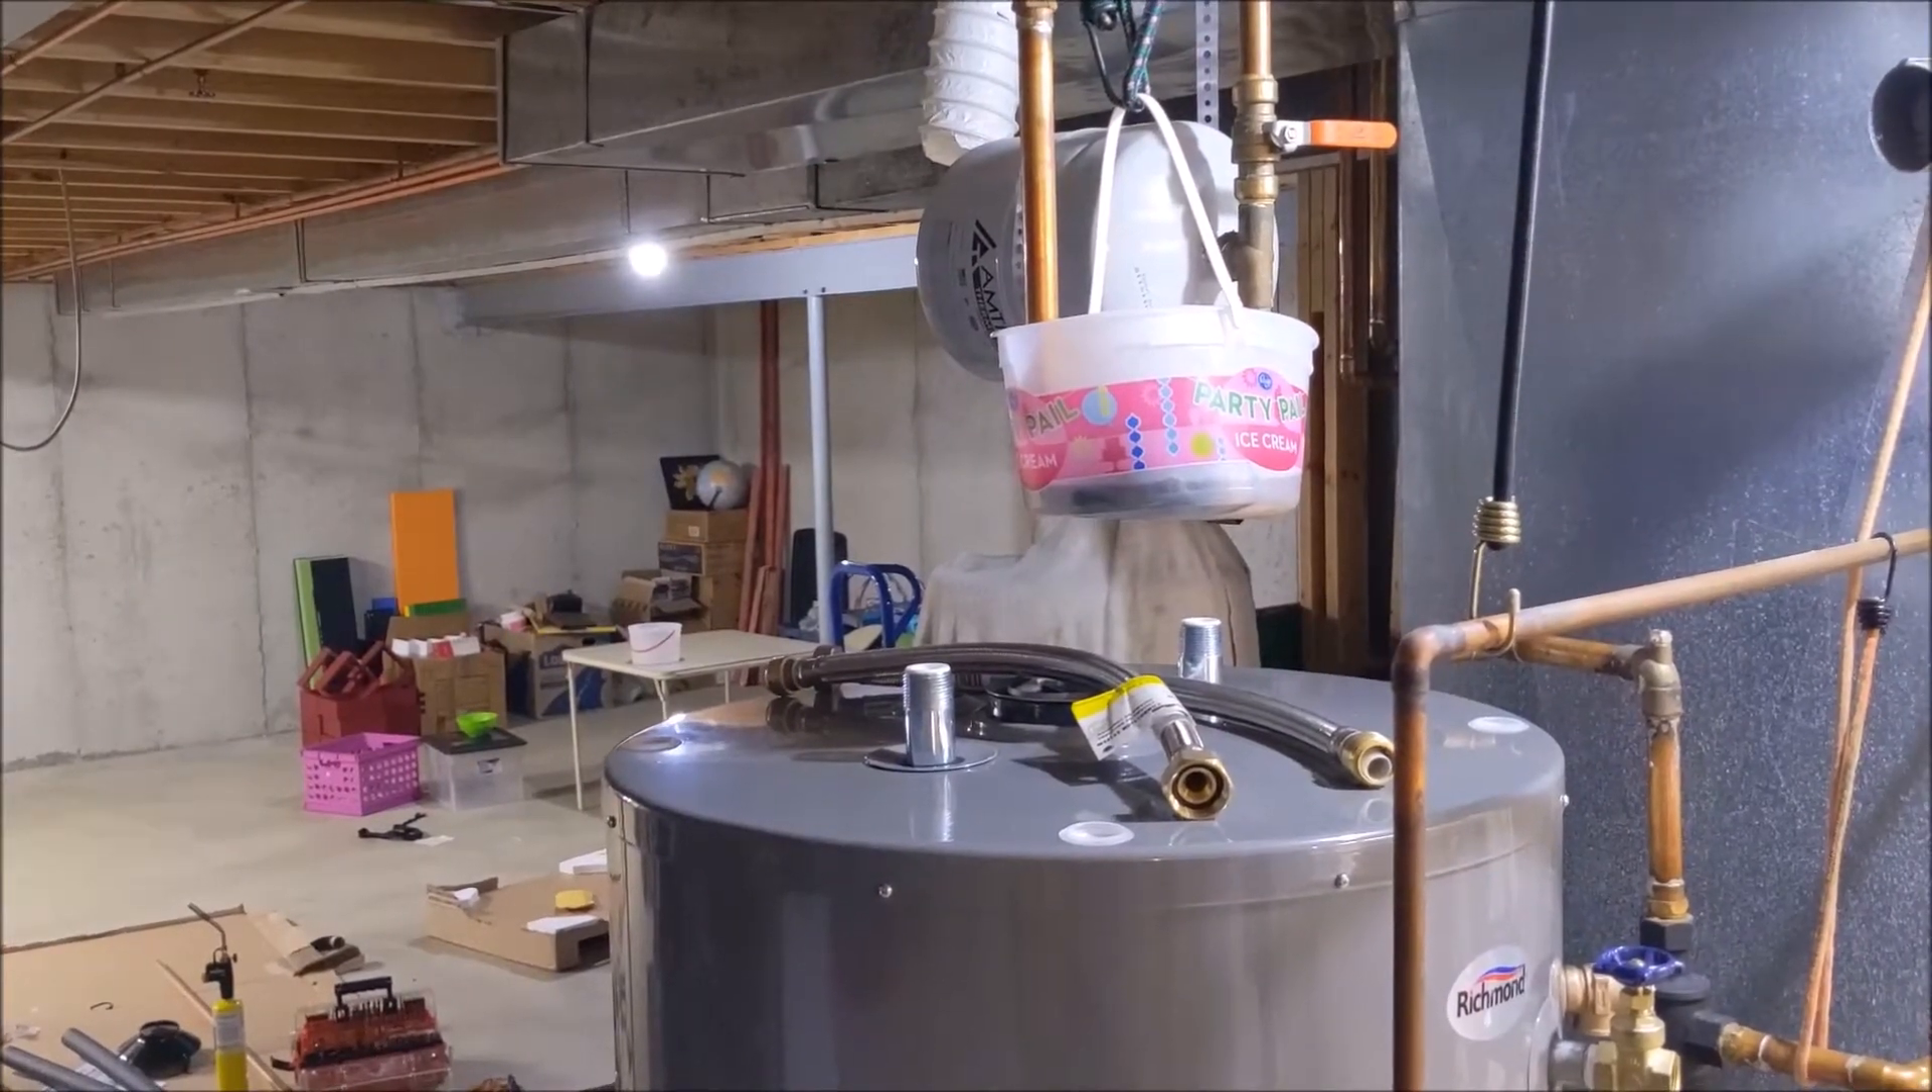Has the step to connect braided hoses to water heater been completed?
No.